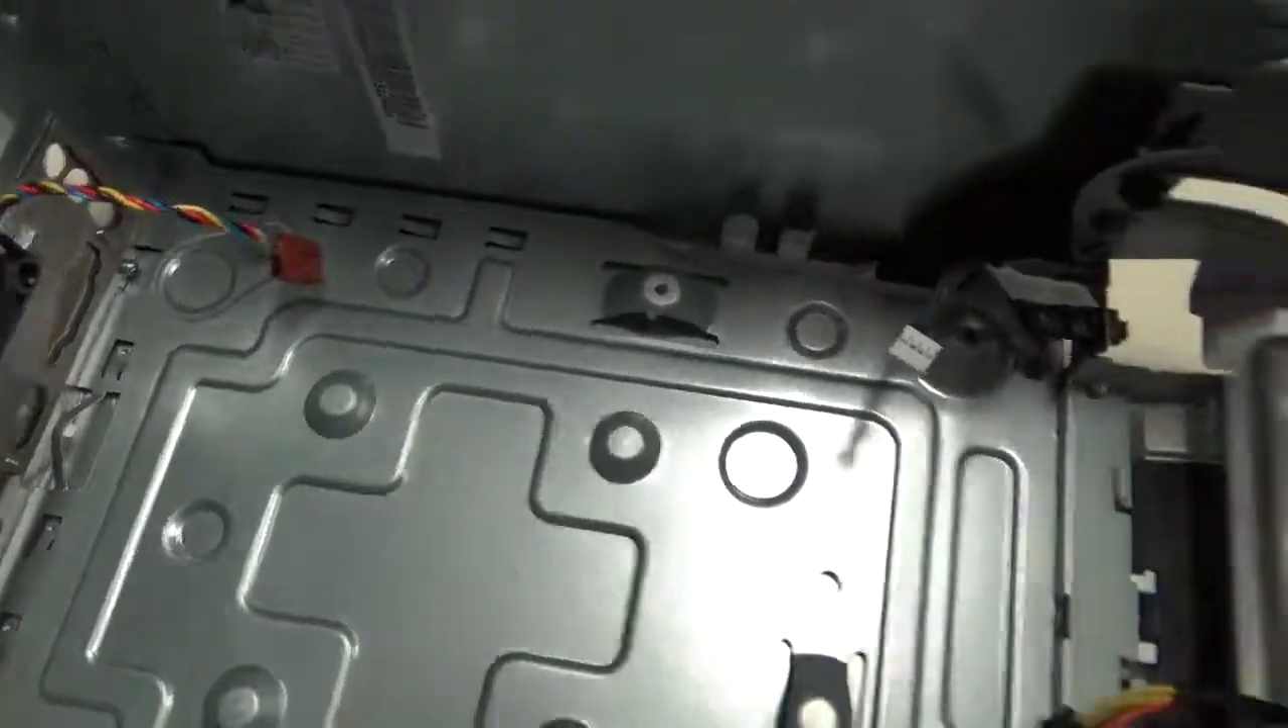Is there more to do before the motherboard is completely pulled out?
No.